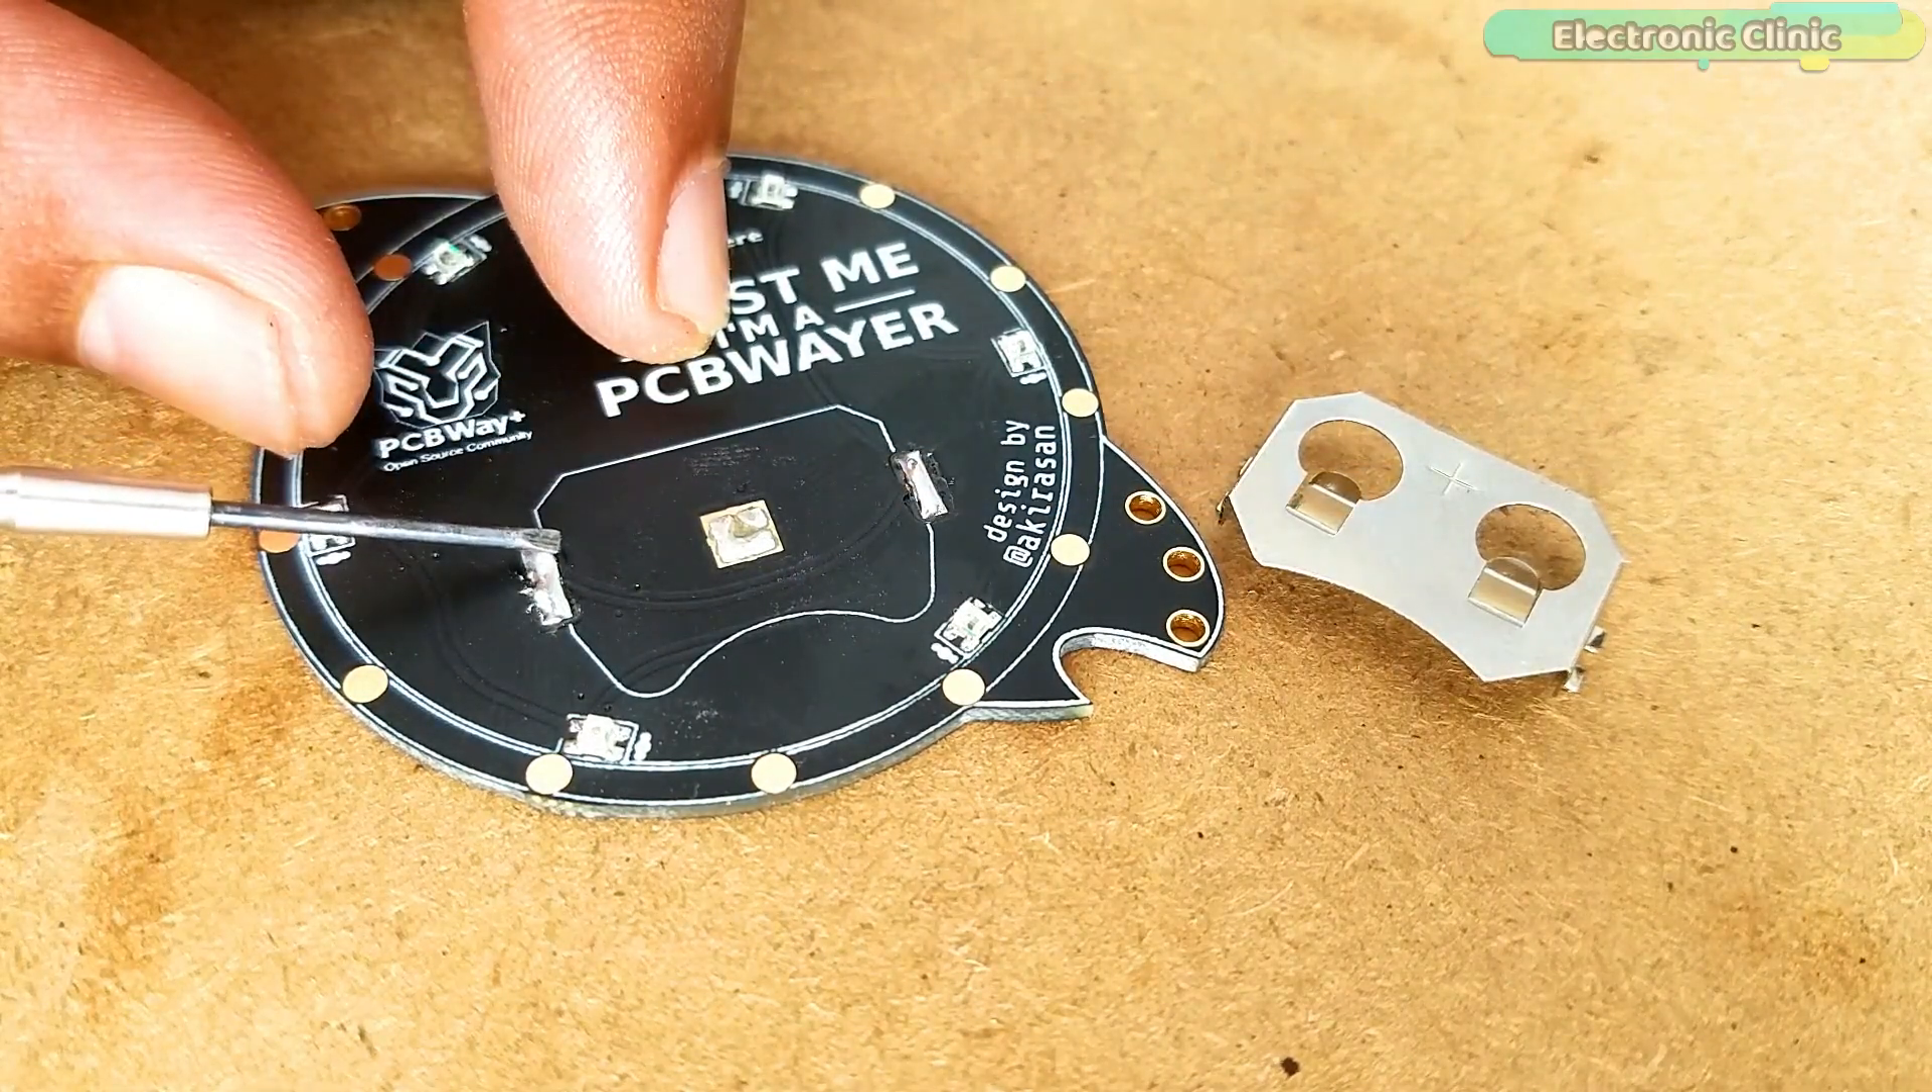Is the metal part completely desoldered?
Yes.